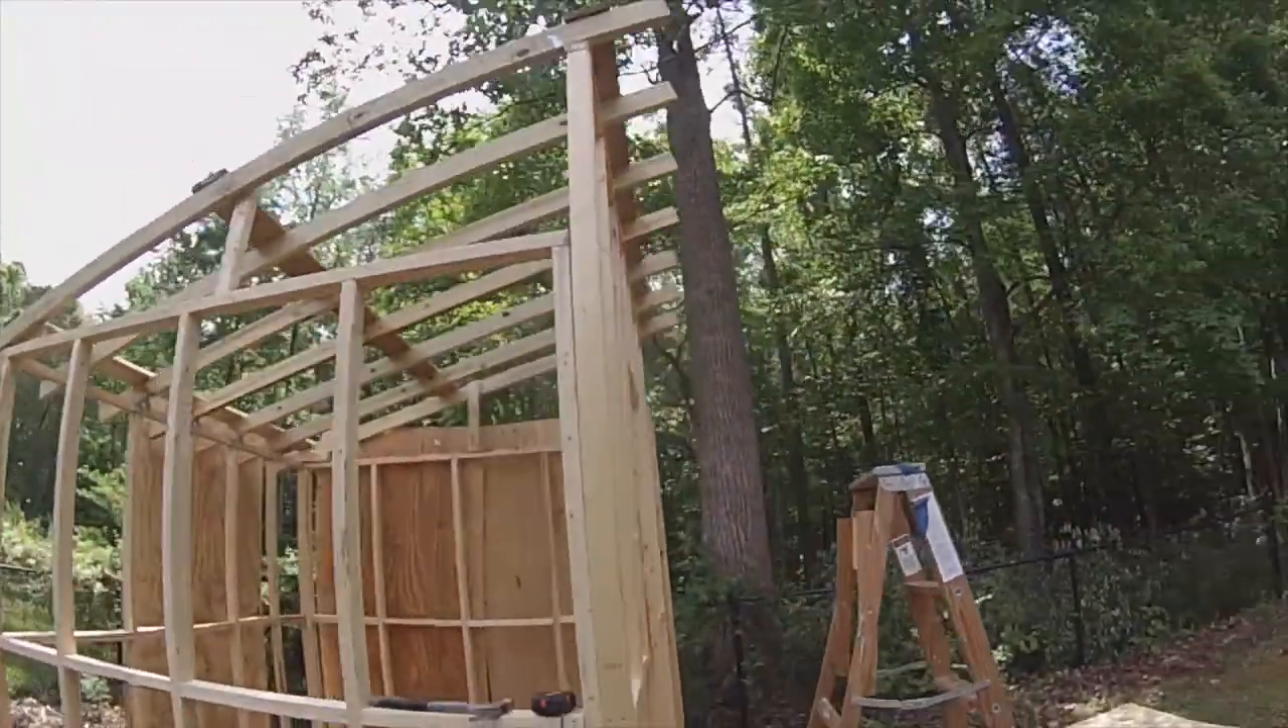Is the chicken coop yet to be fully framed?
No.